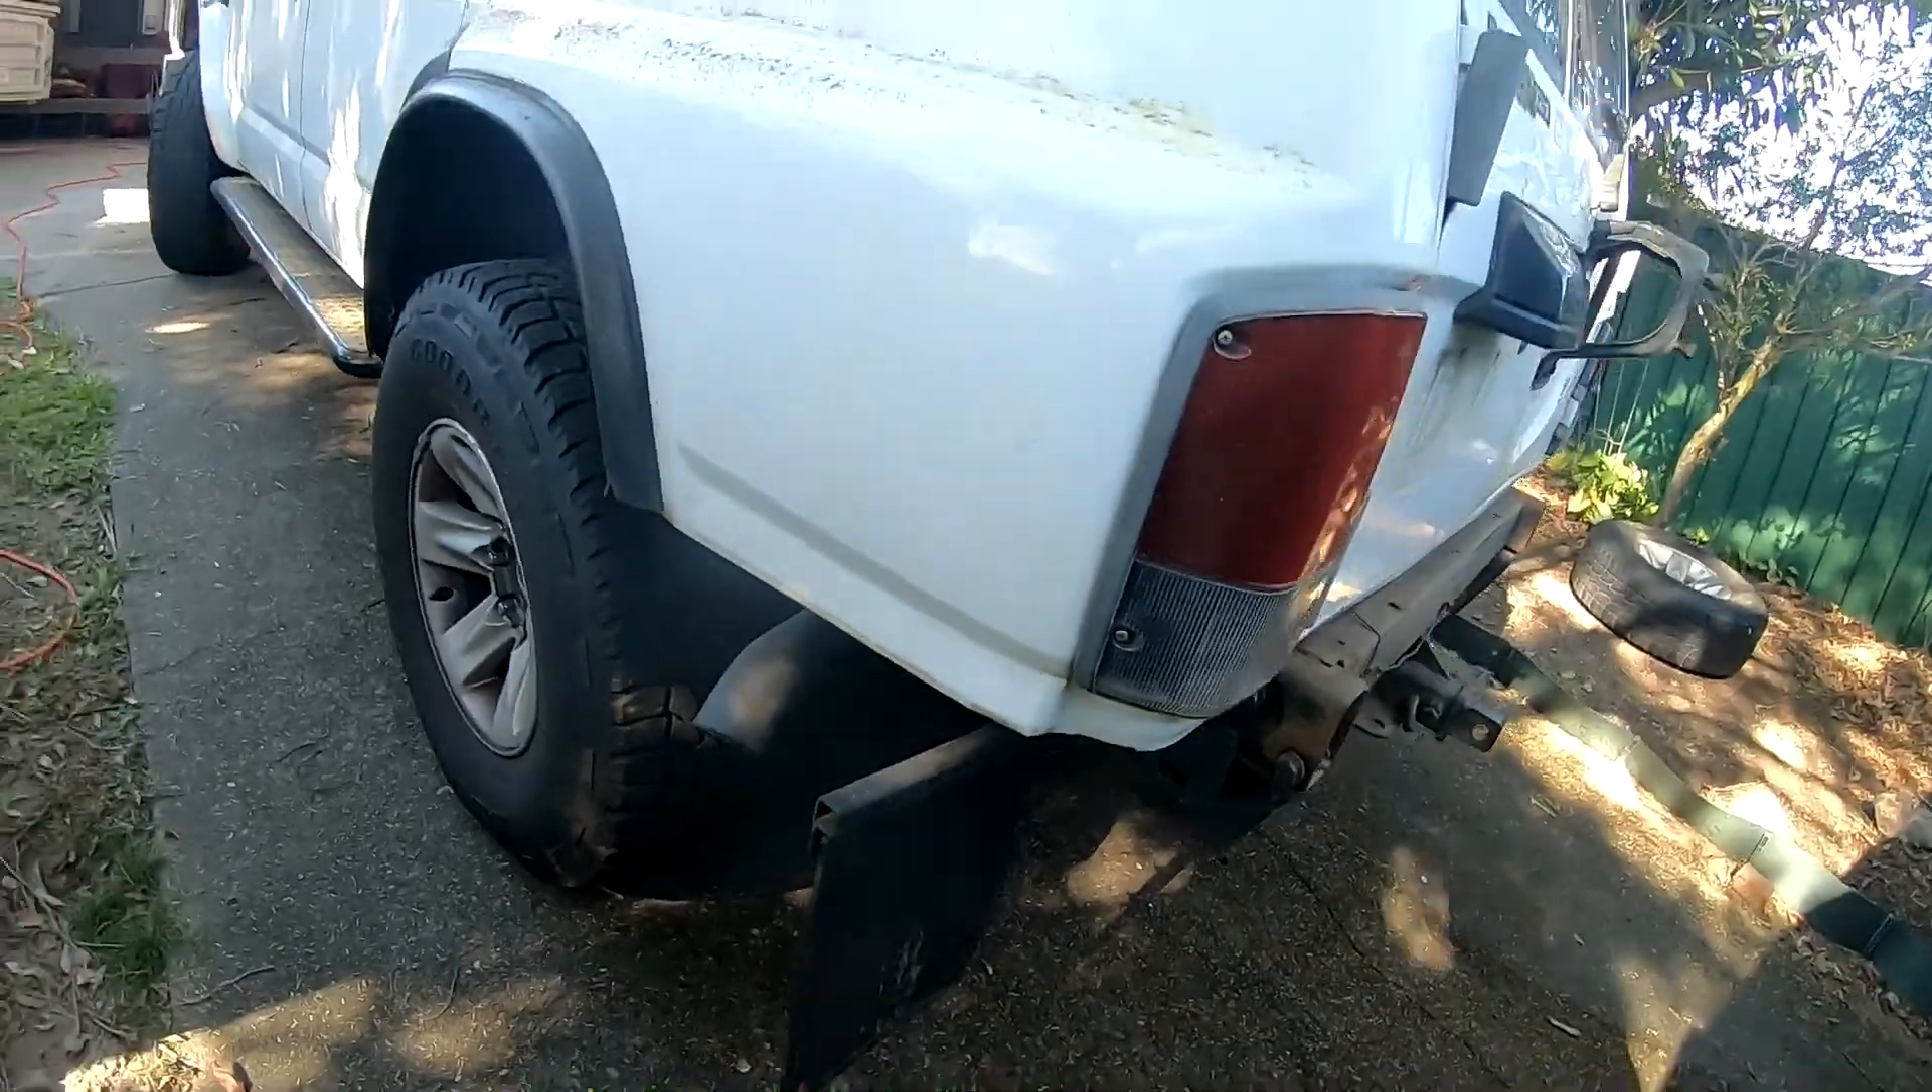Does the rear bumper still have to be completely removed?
No.